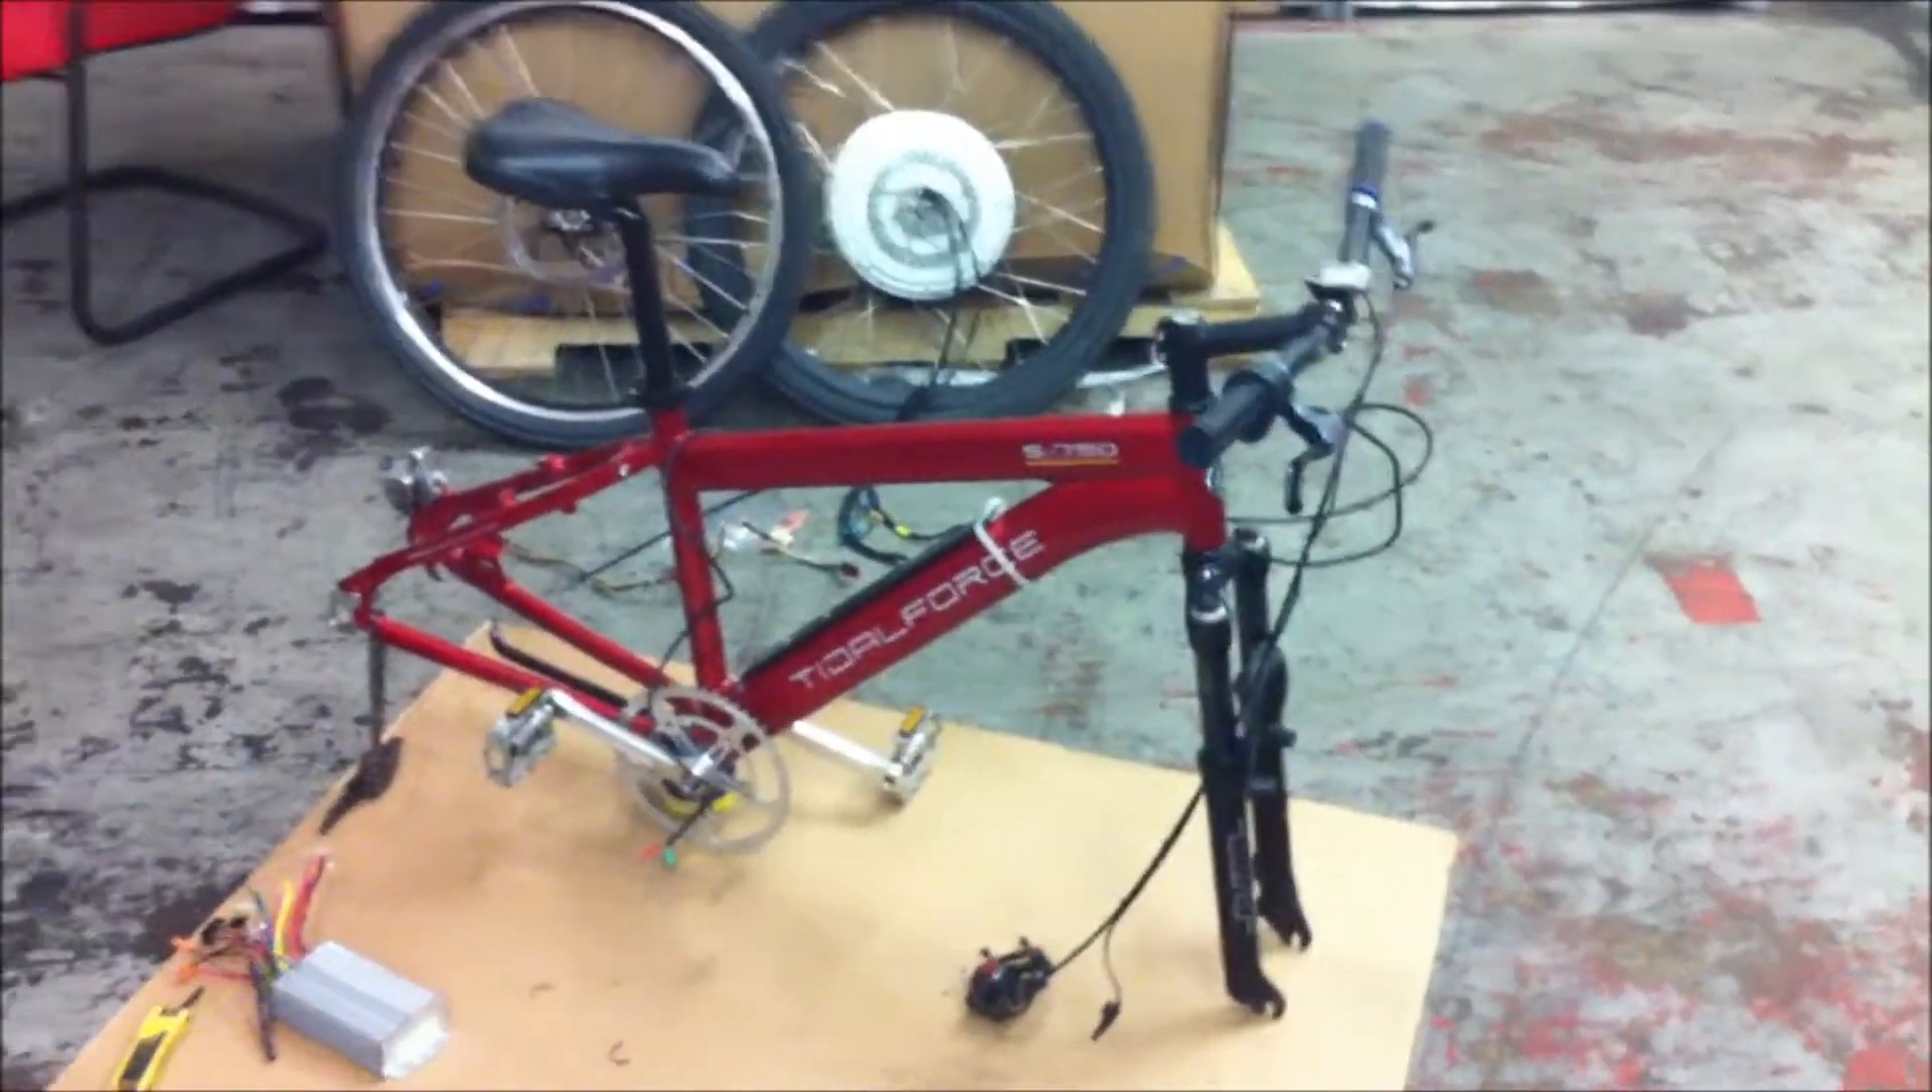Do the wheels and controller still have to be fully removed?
No.